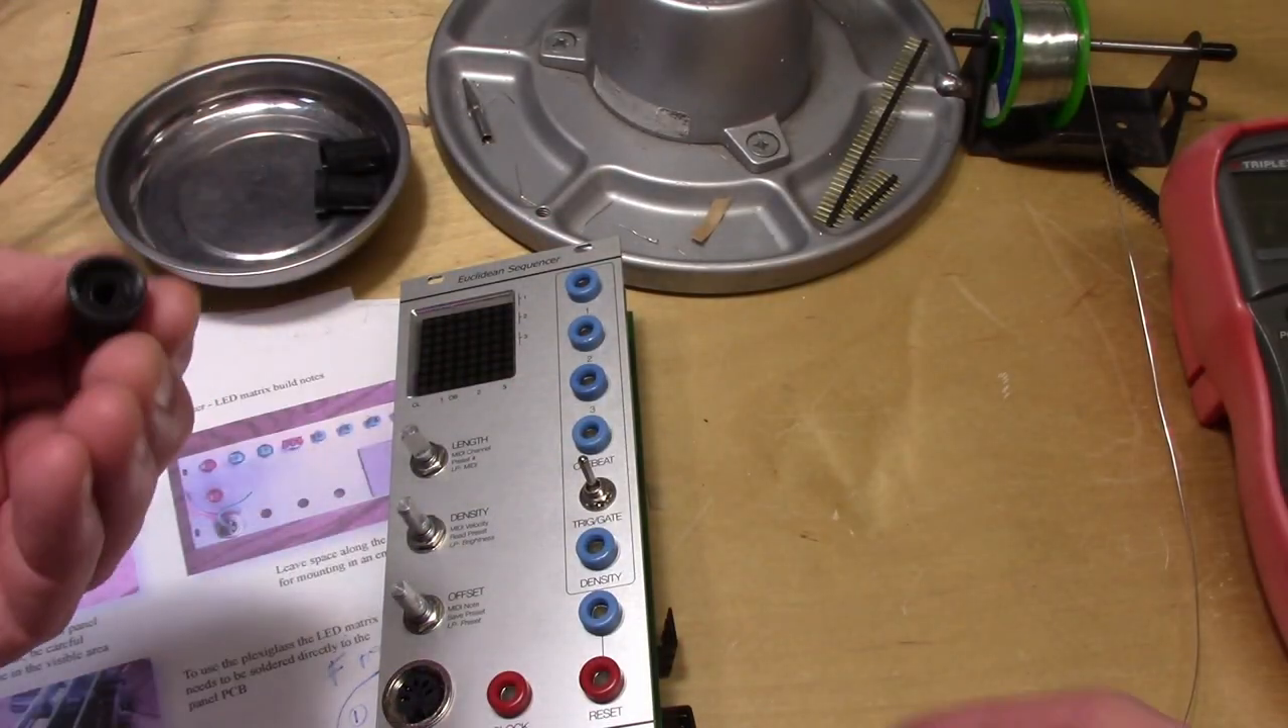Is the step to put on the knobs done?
No.